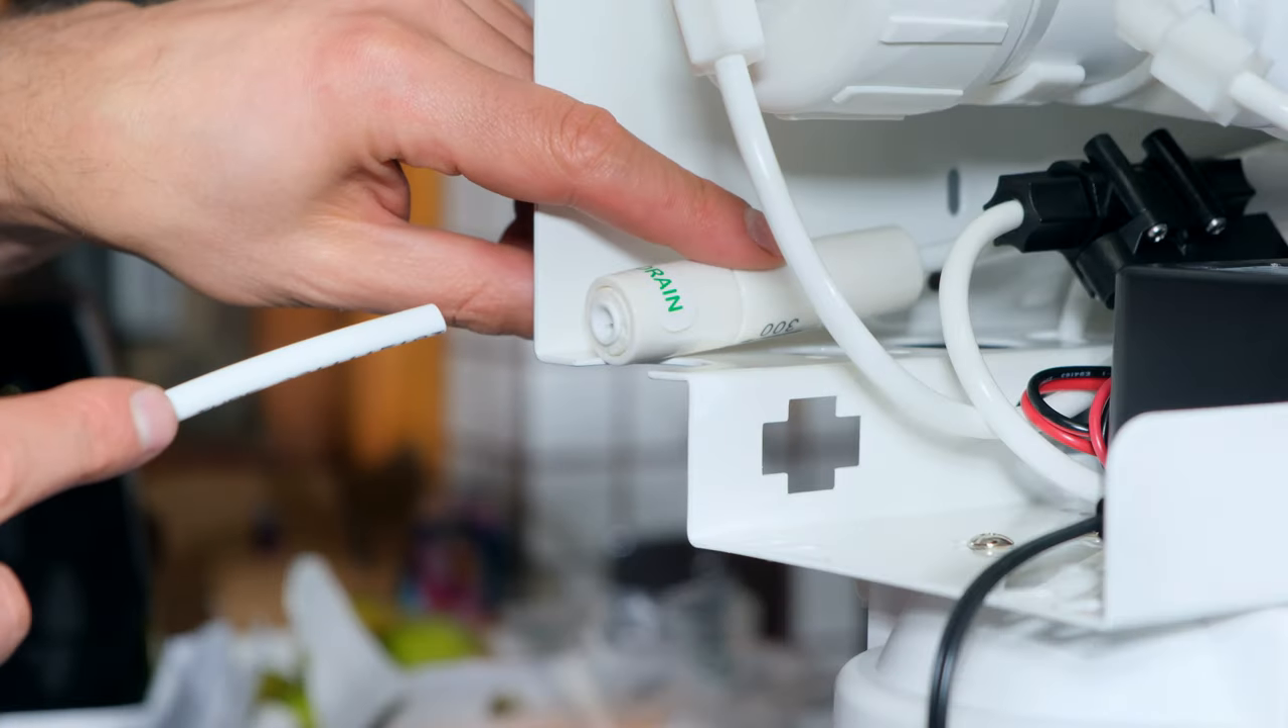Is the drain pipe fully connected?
No.